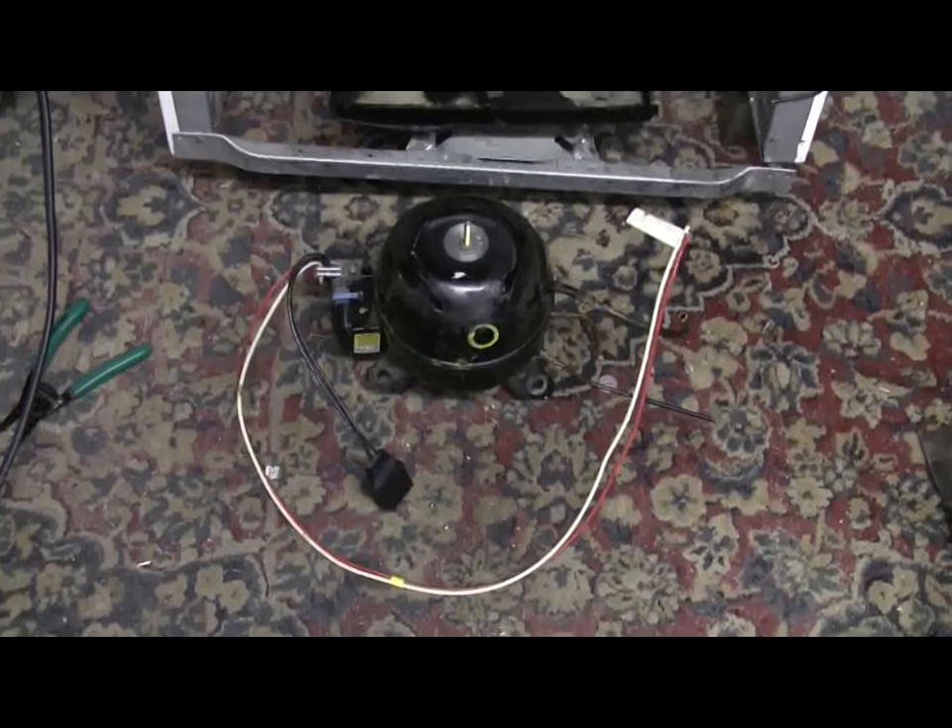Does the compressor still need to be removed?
No.